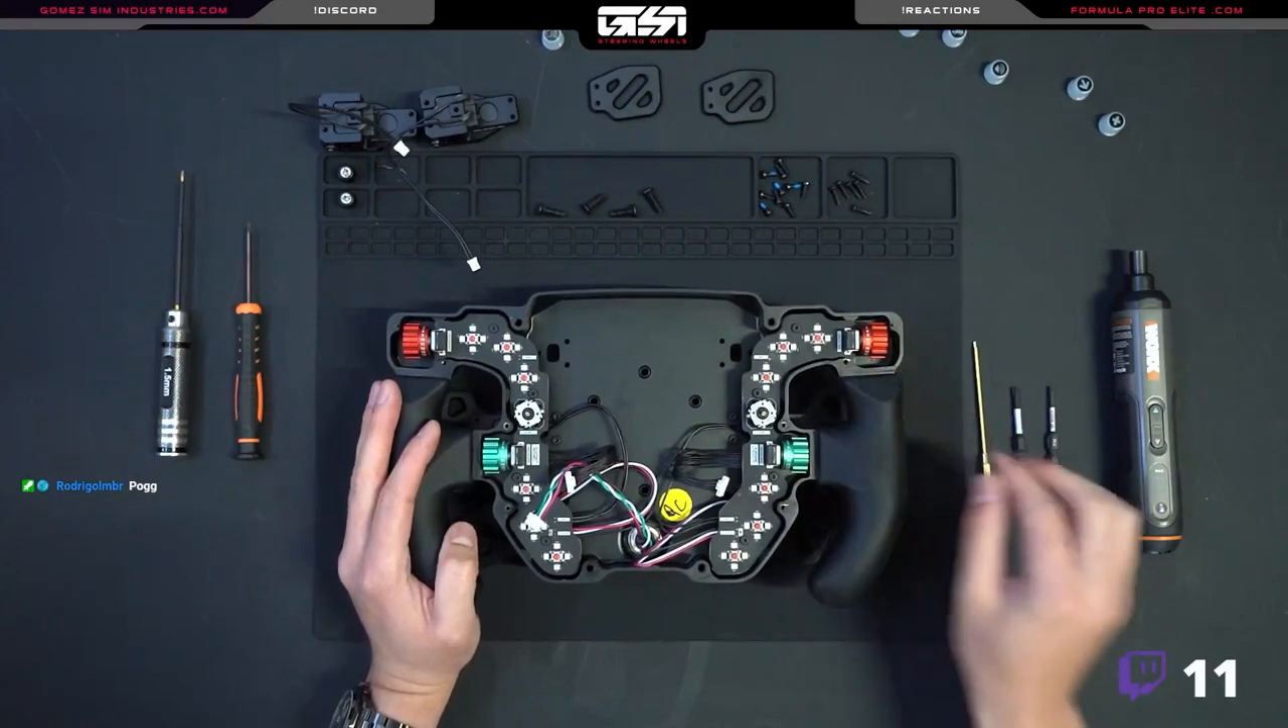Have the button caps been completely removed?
Yes.